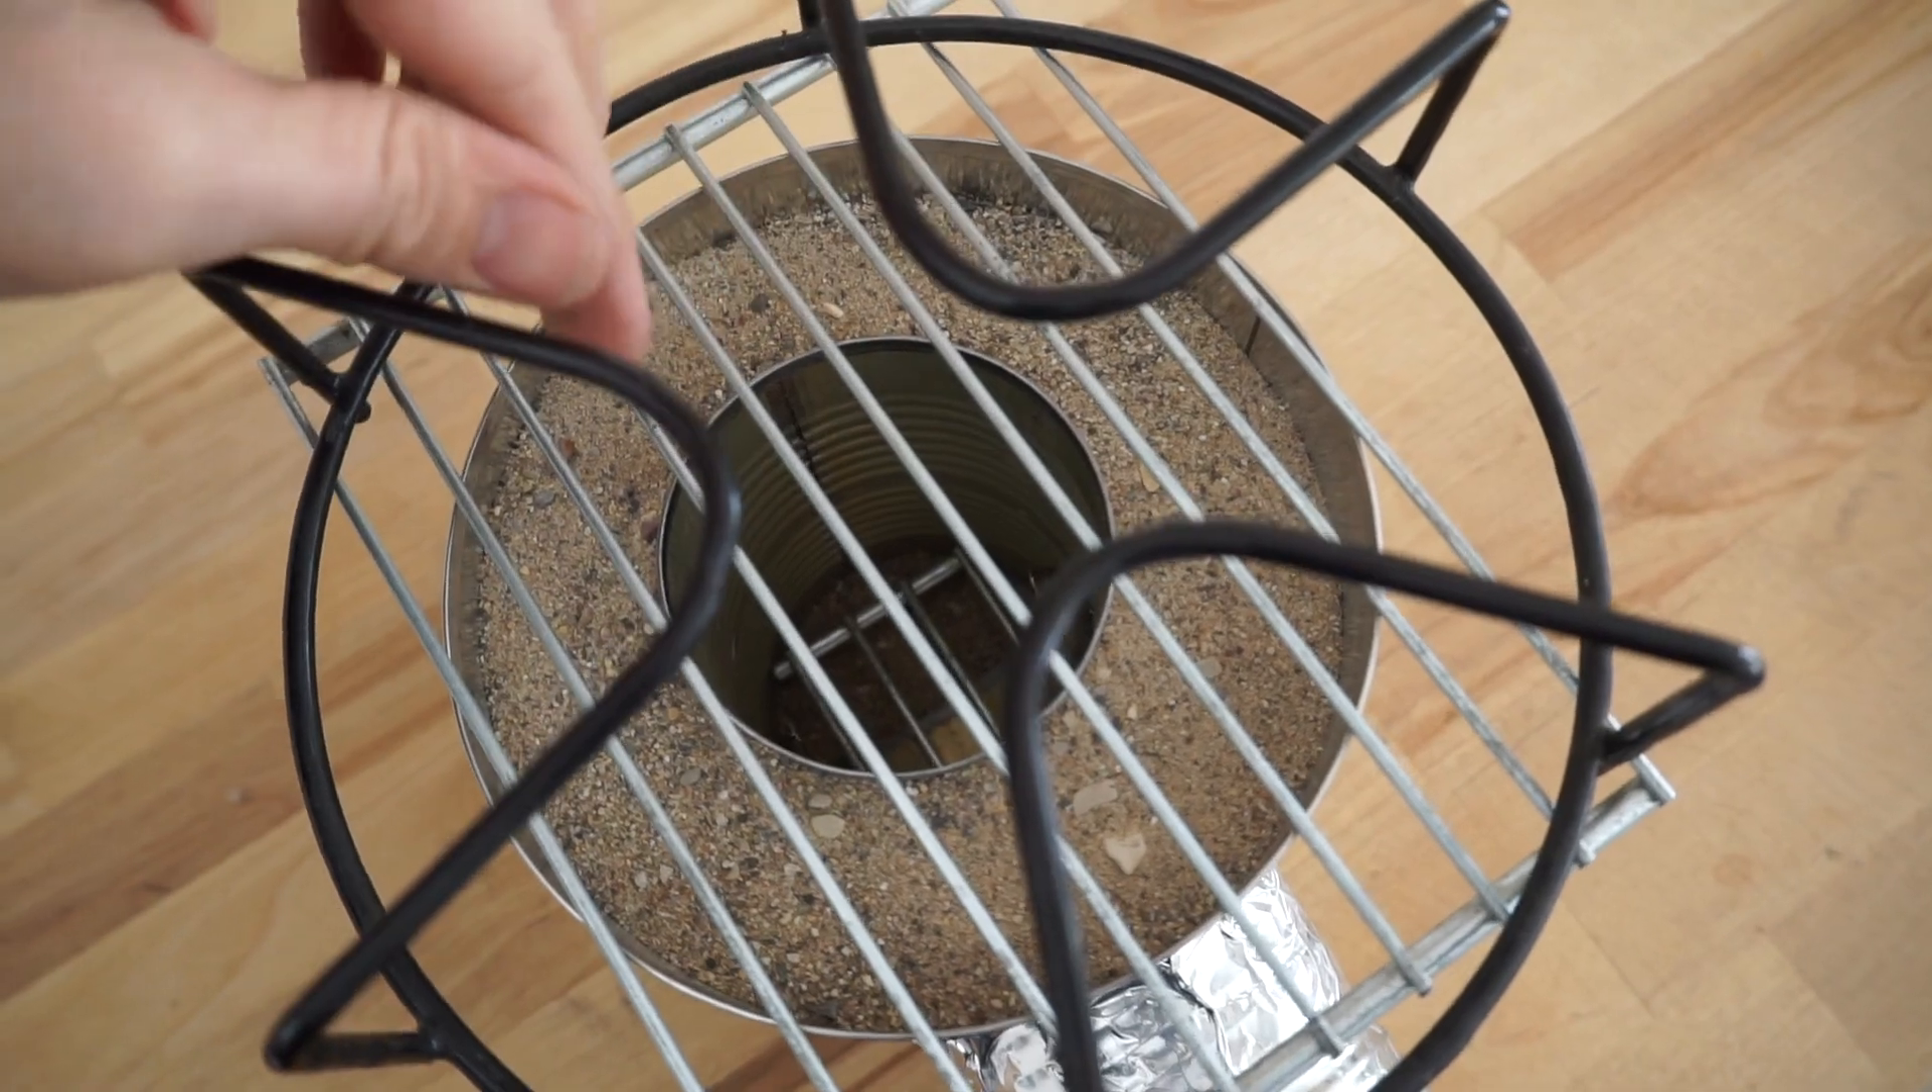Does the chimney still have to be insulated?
No.